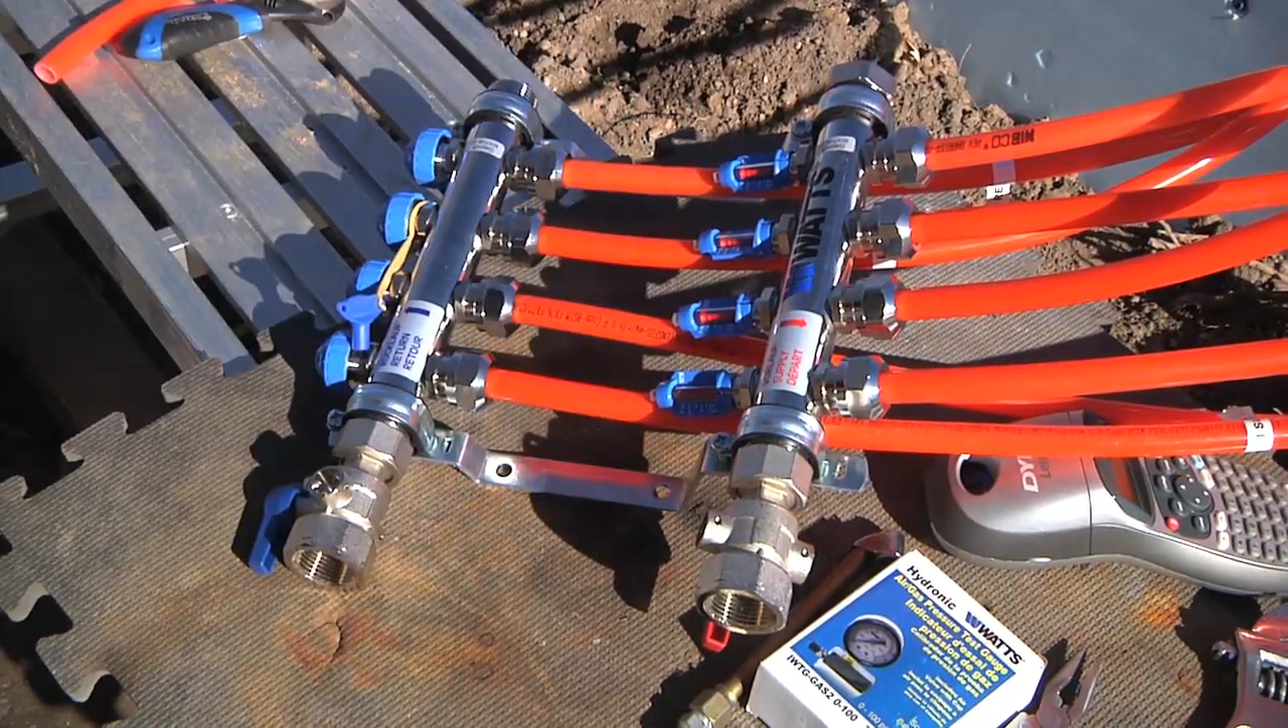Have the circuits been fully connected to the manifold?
Yes.